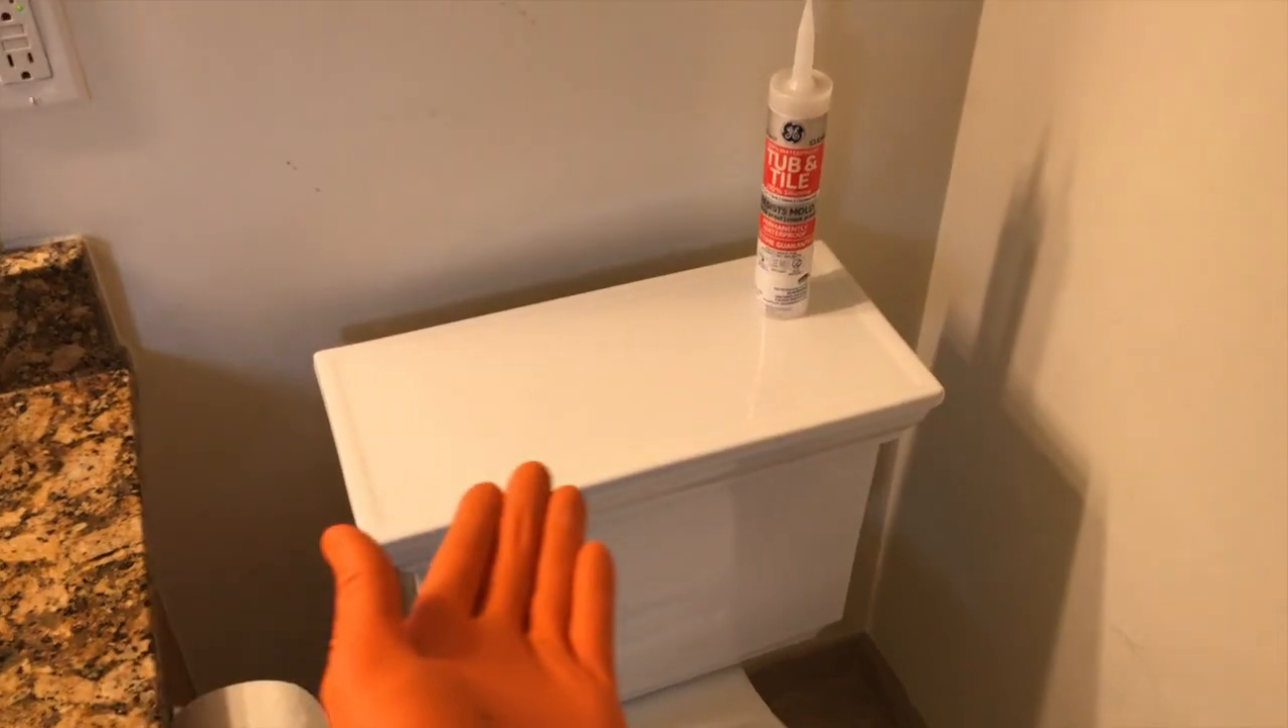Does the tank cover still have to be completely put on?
No.